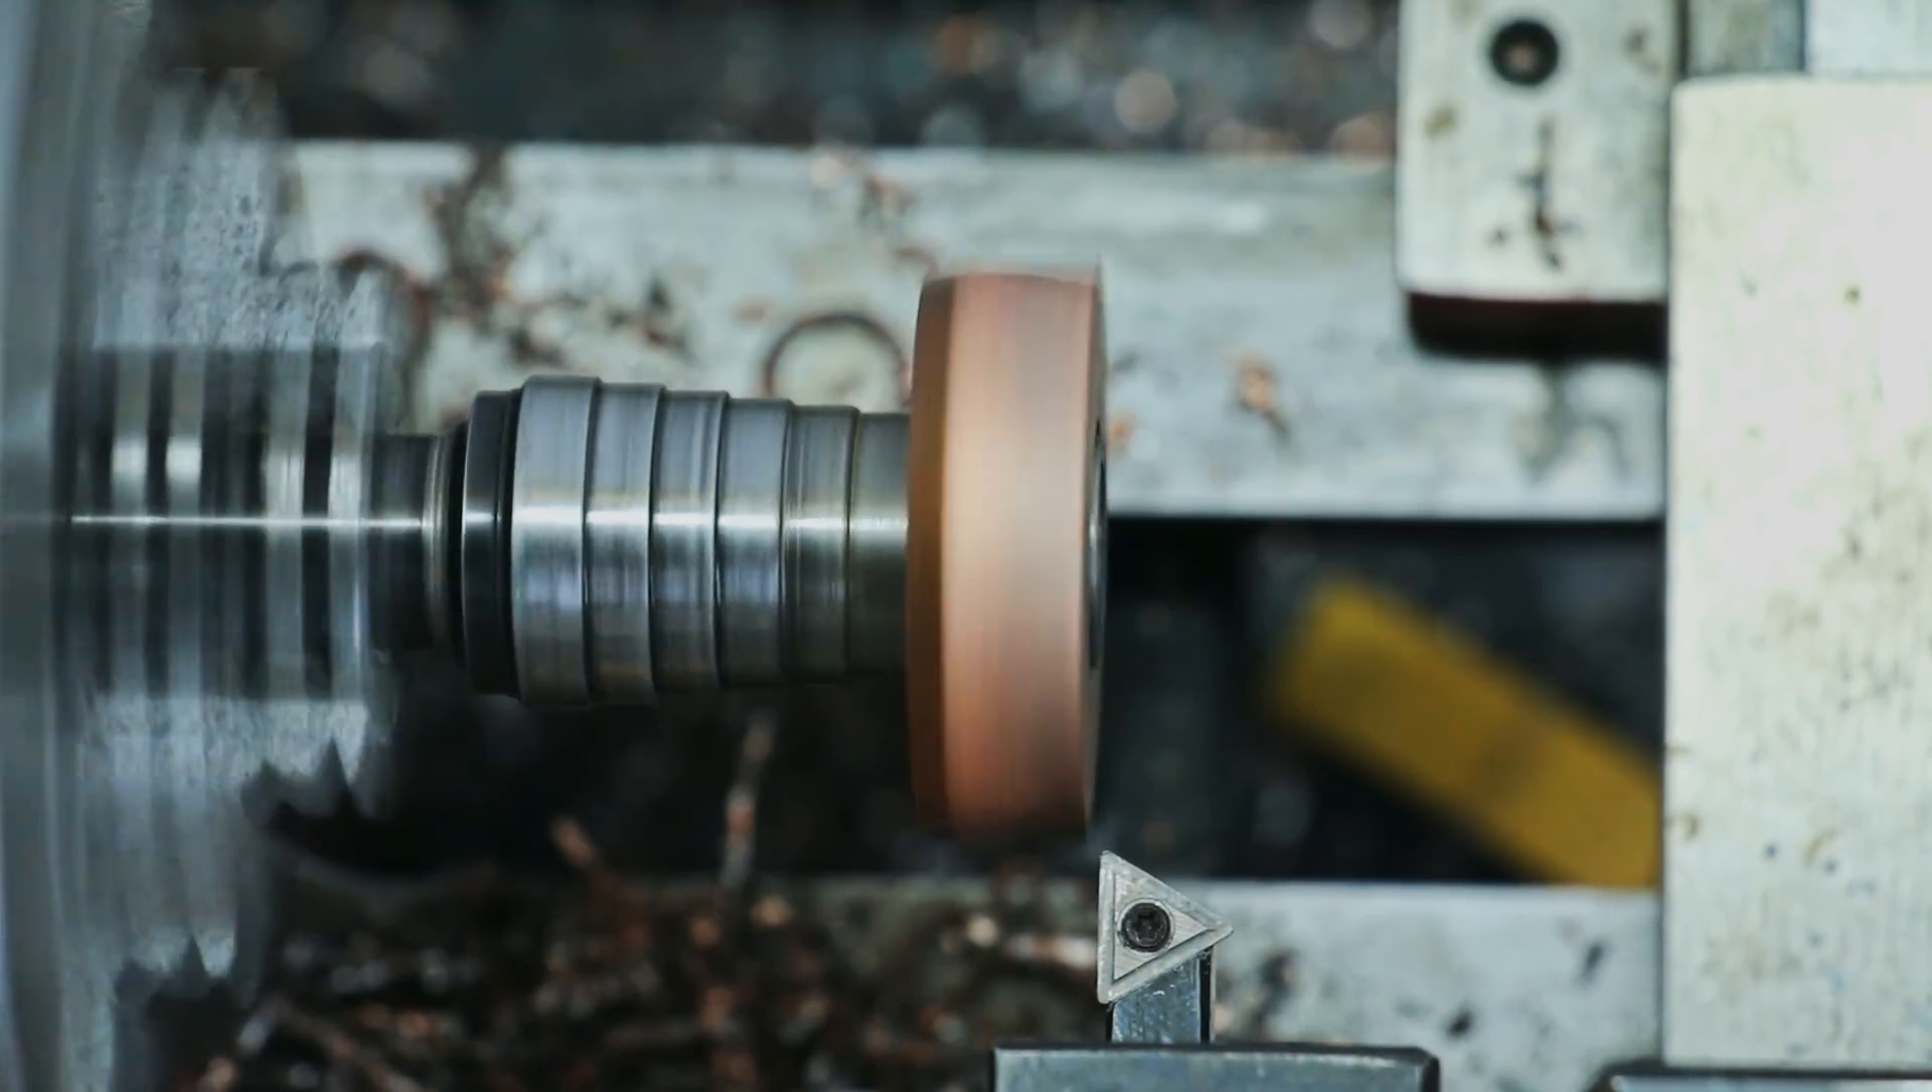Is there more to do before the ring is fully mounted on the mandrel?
No.